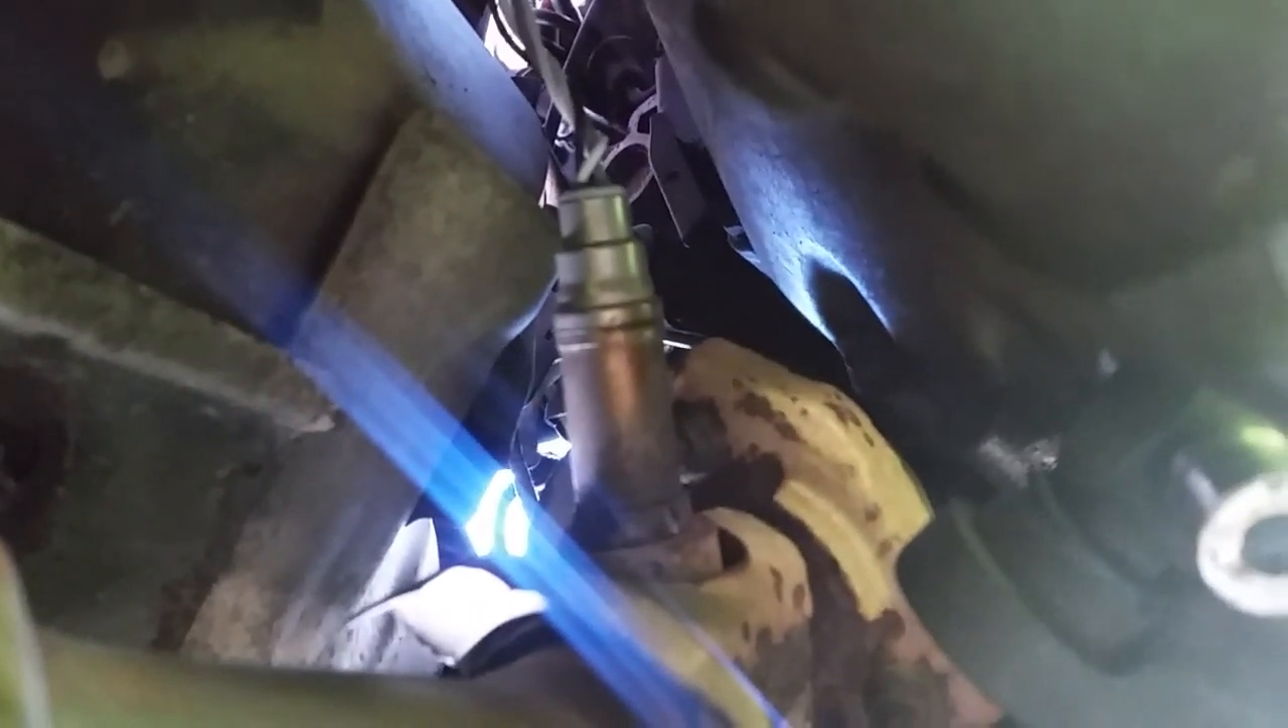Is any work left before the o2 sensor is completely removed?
Yes.